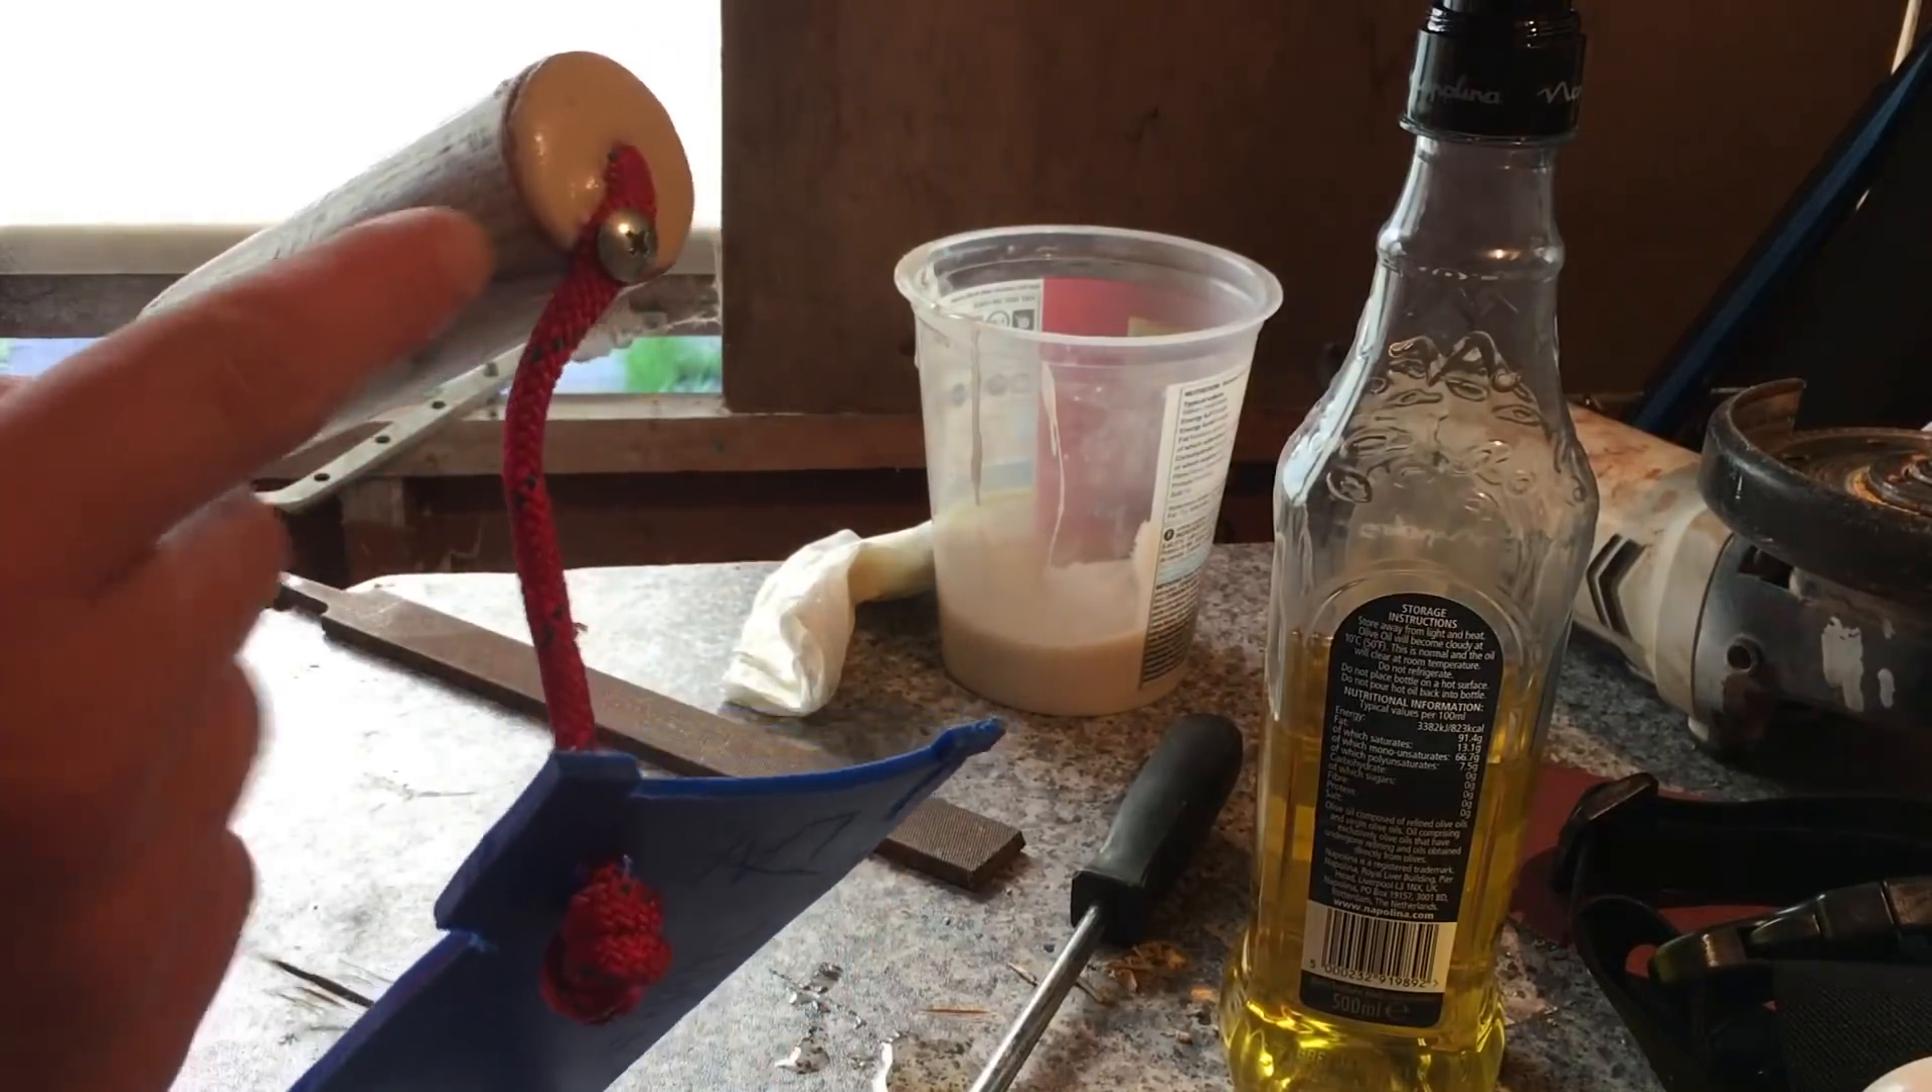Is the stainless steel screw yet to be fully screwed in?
No.